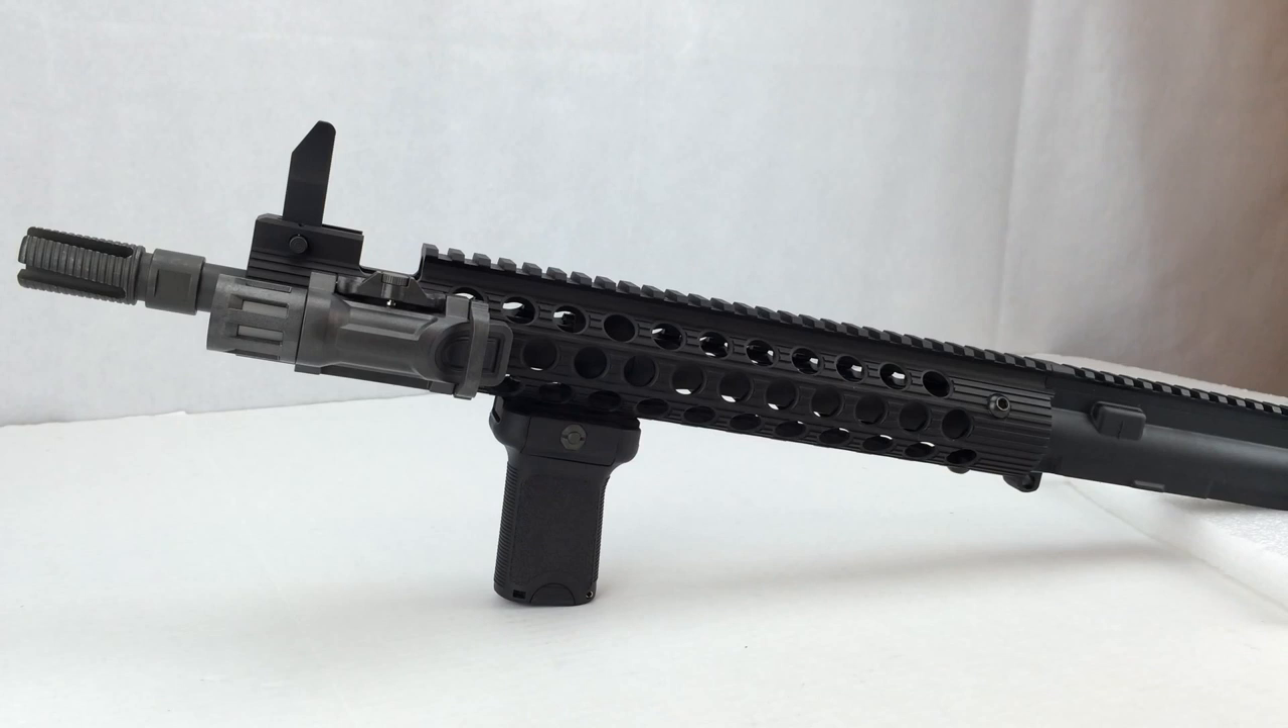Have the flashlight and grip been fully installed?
Yes.